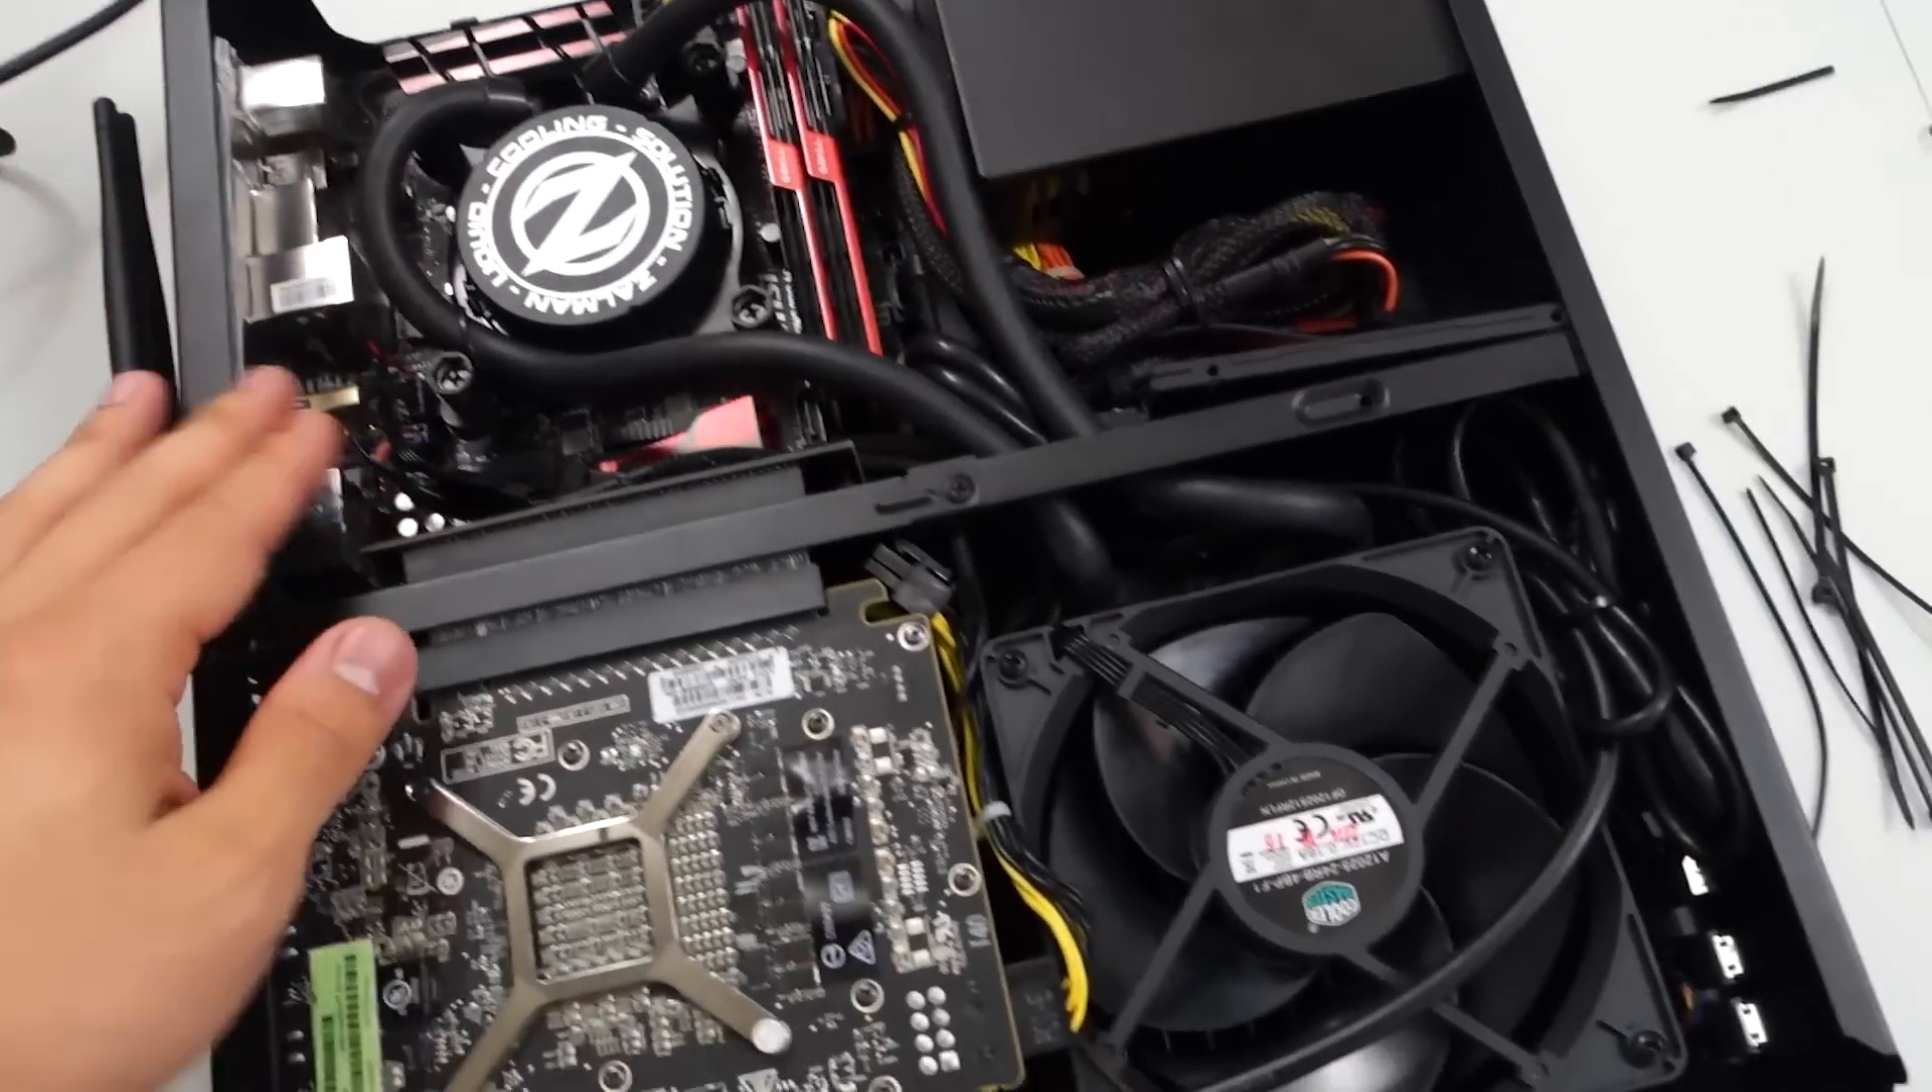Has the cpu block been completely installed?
Yes.